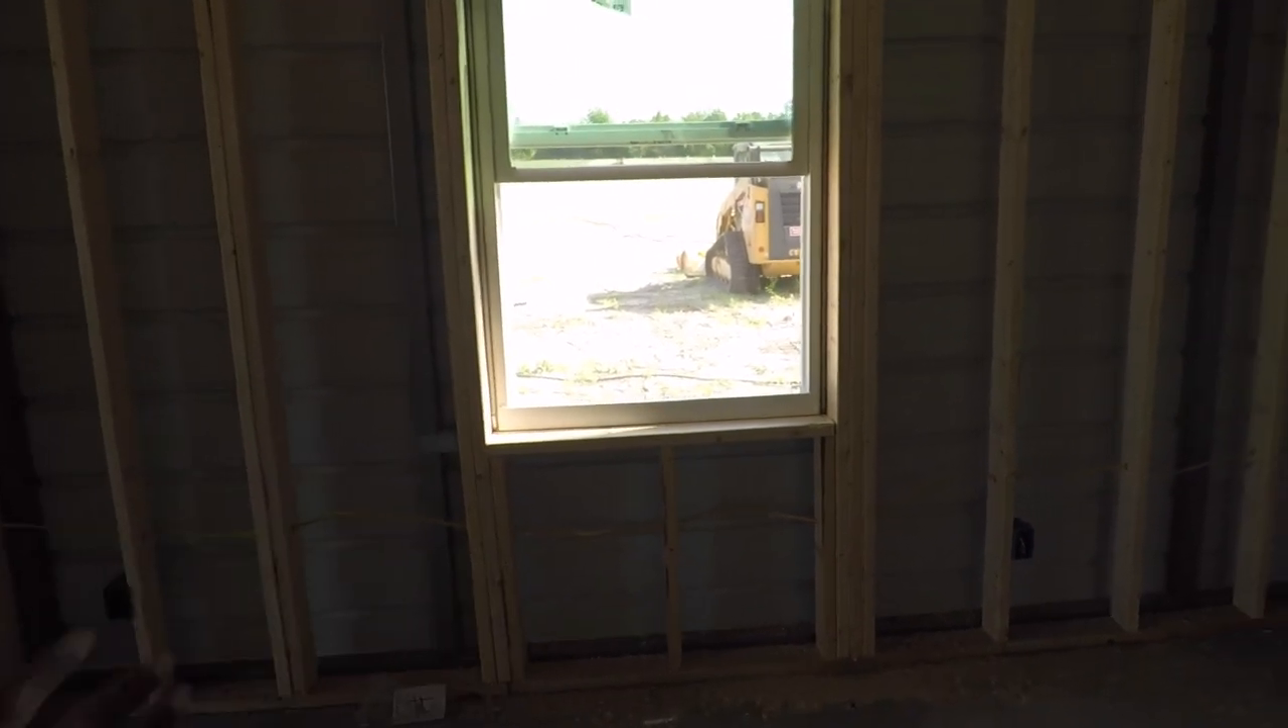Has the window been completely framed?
Yes.